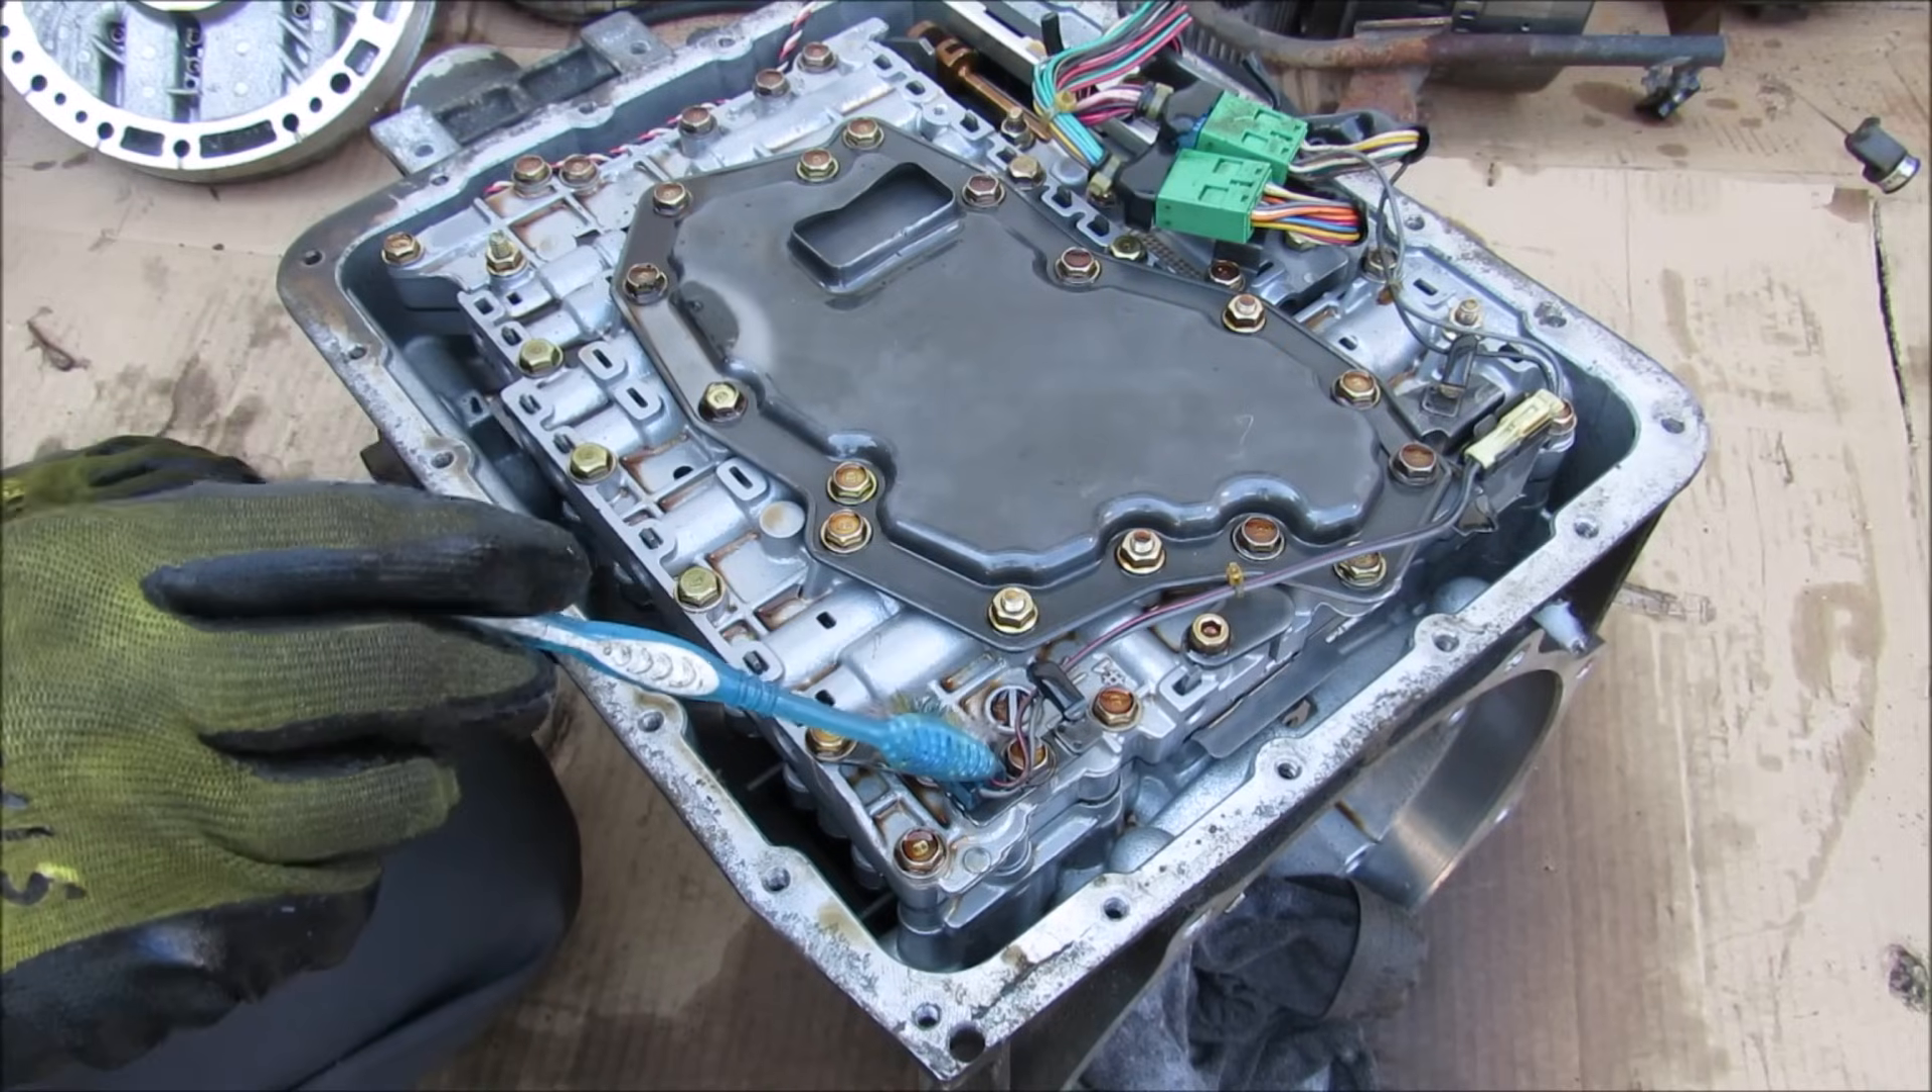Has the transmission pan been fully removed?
Yes.